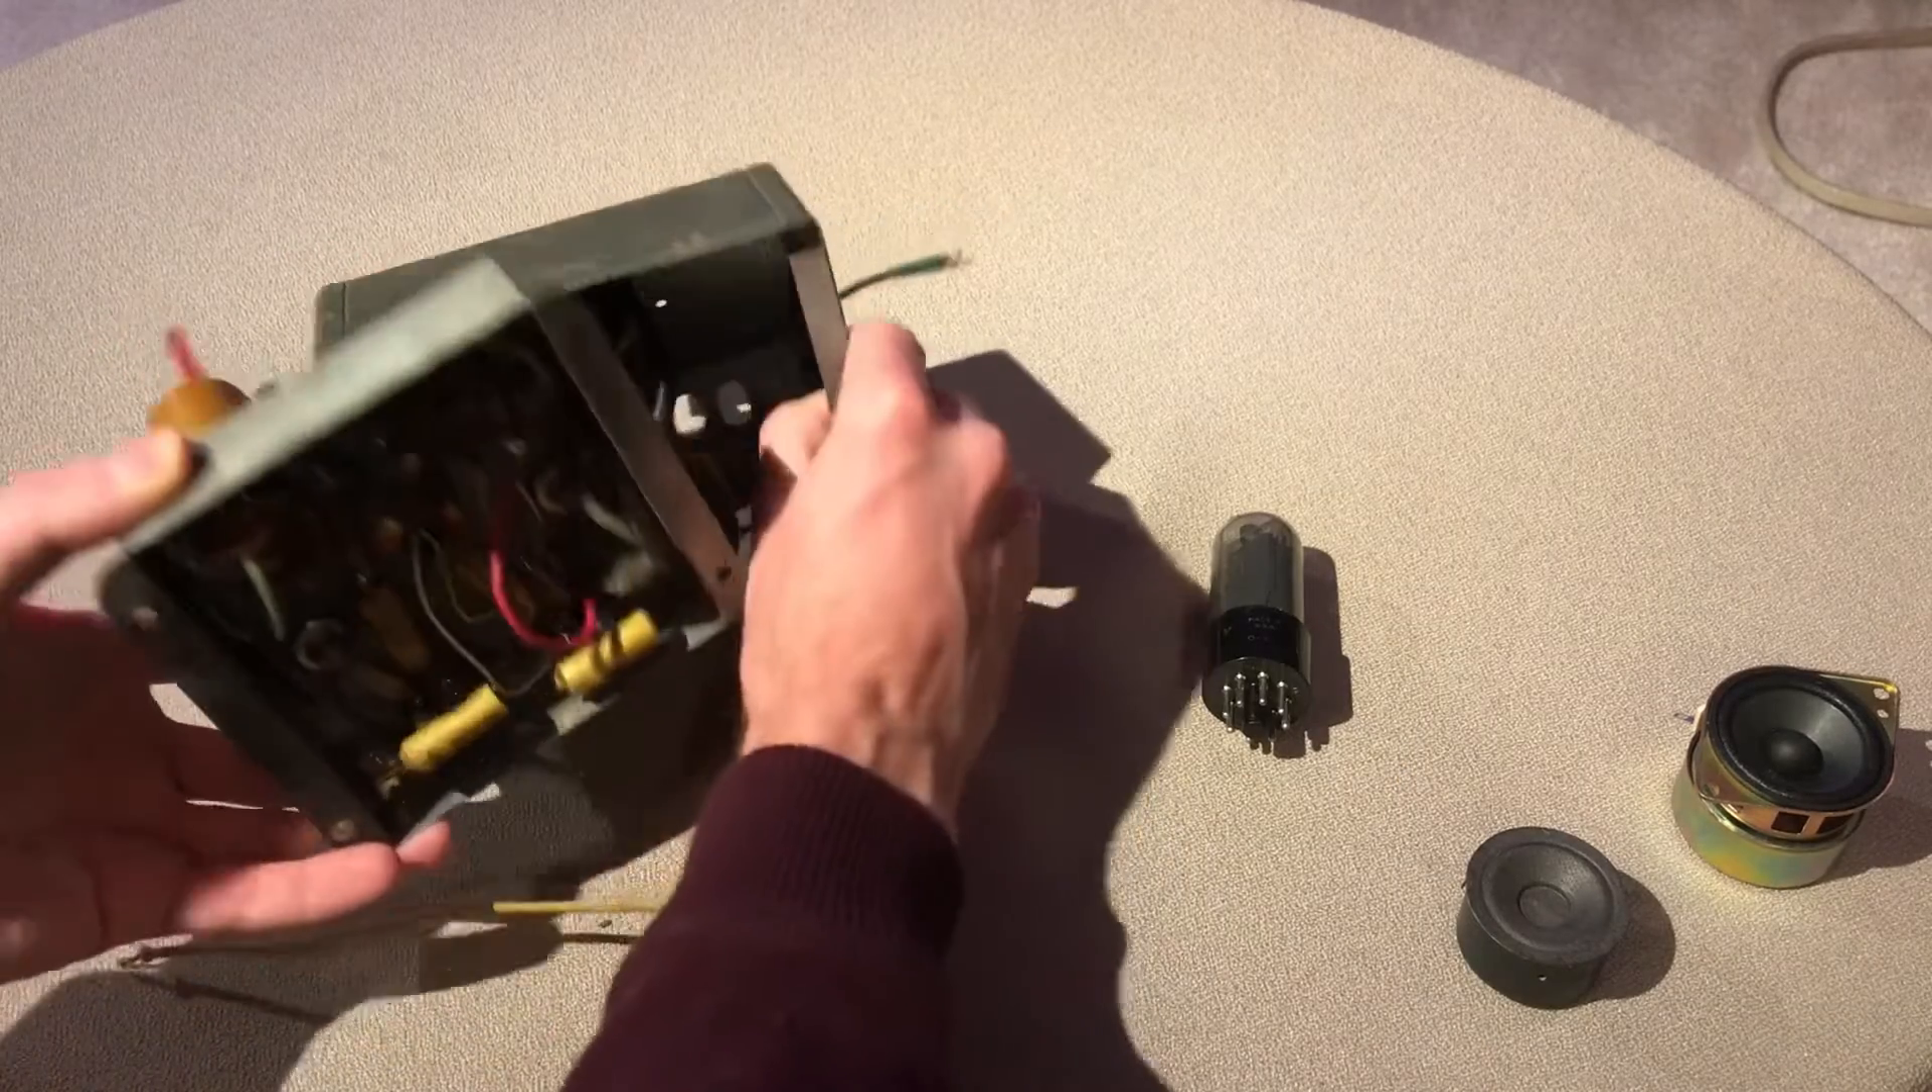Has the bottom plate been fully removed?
Yes.